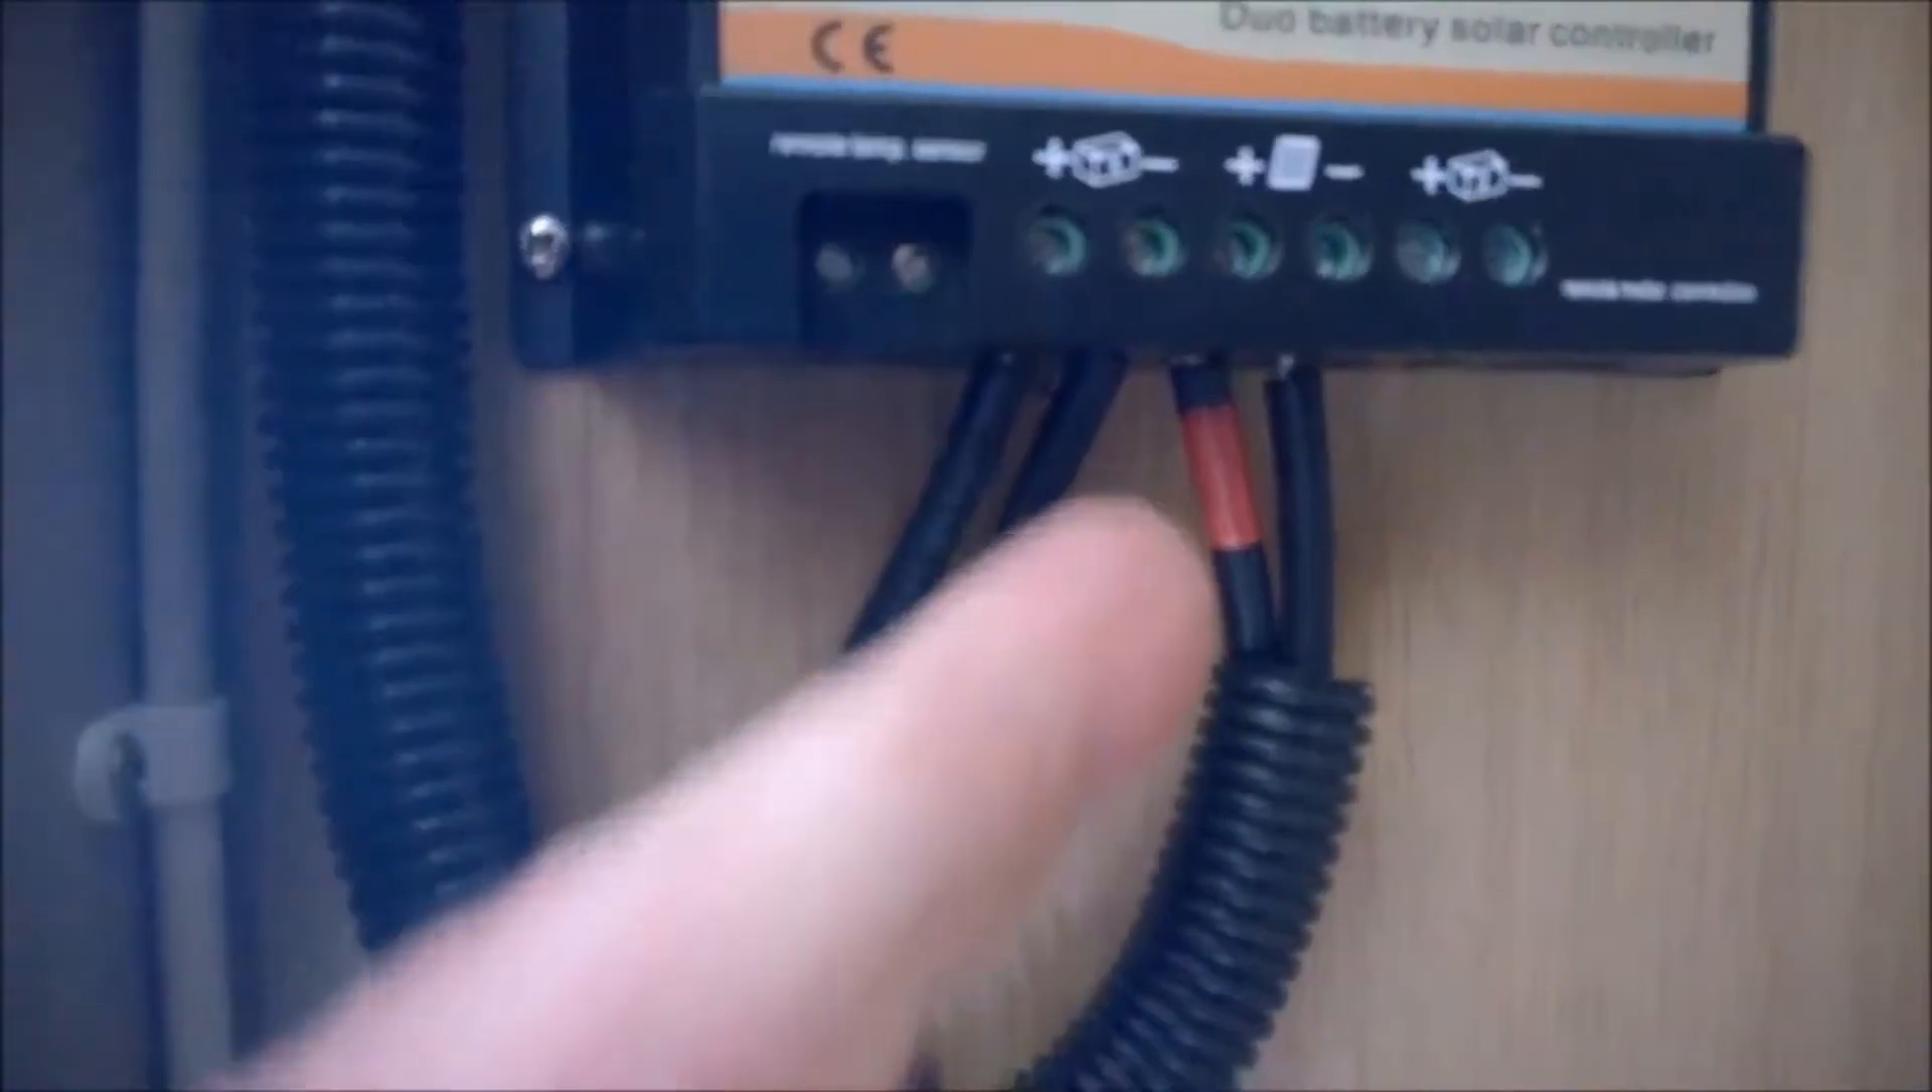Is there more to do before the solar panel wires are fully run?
No.